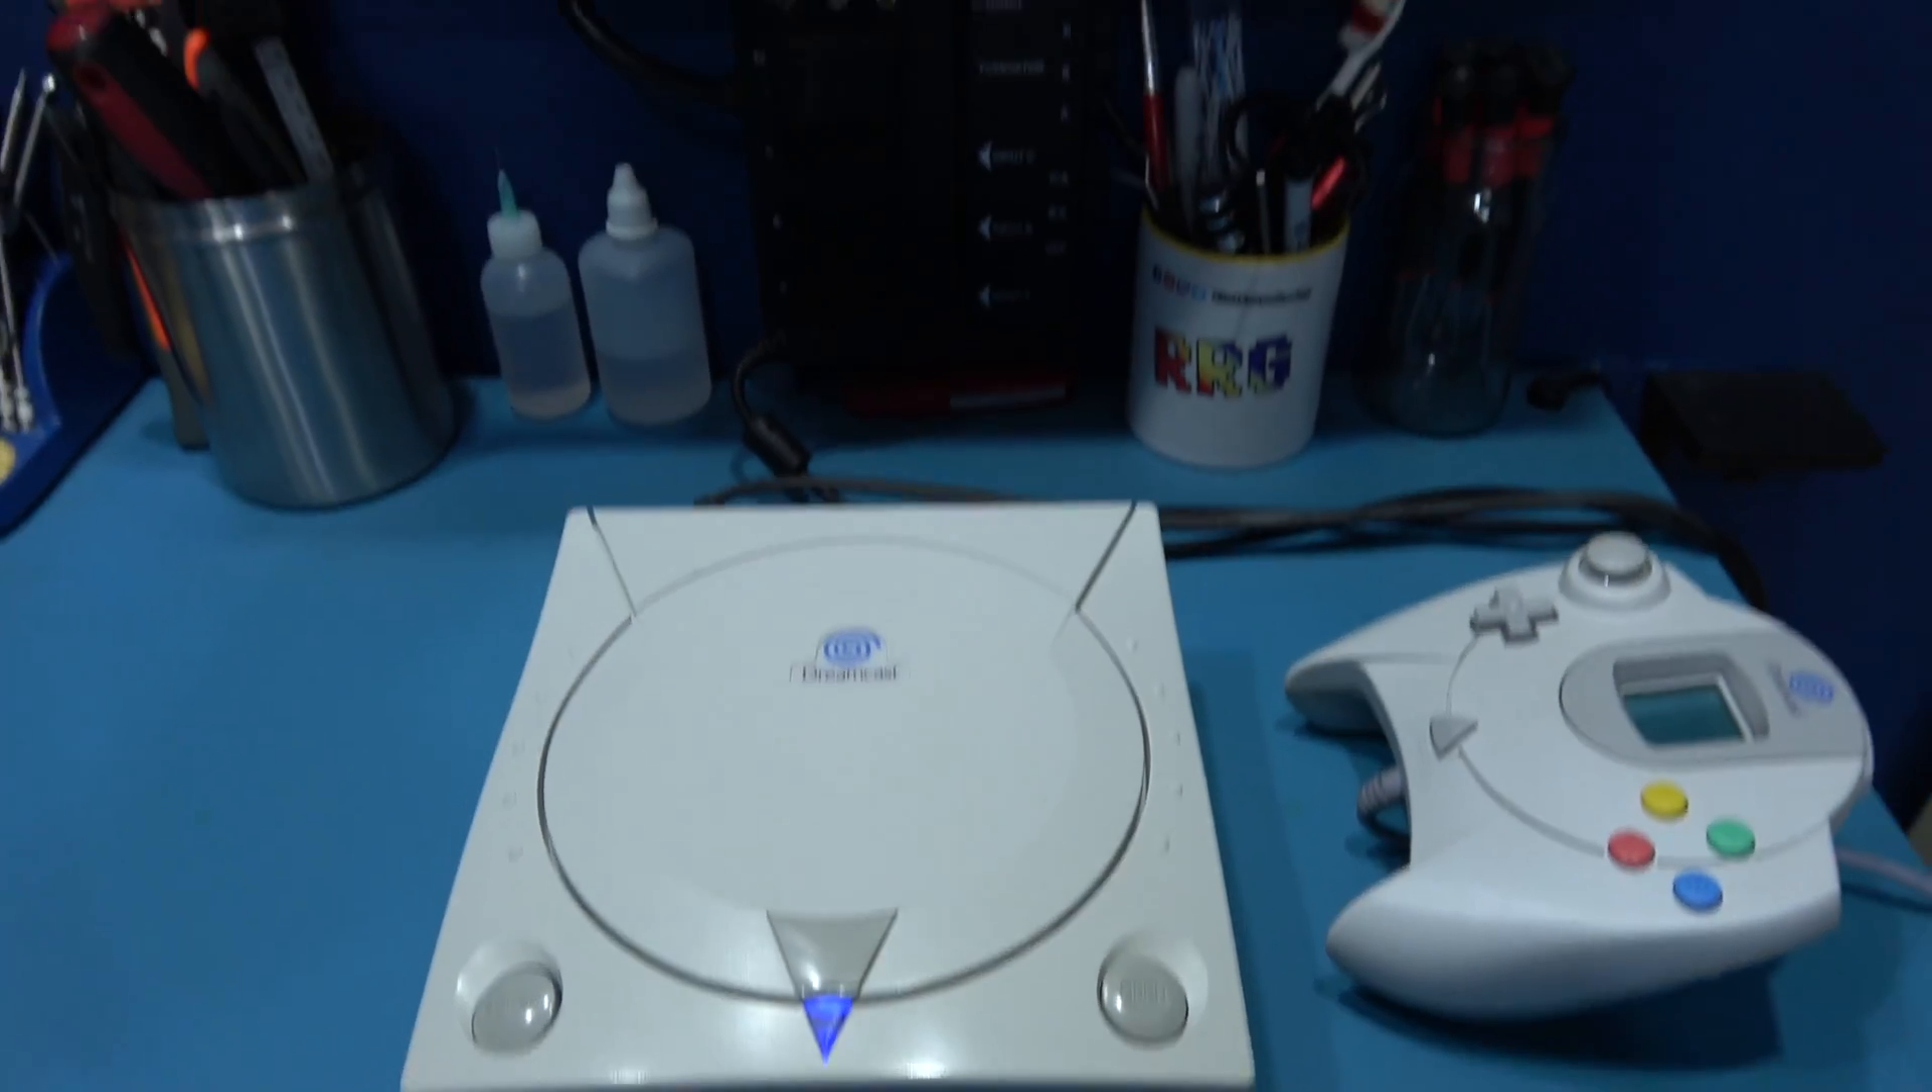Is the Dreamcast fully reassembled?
Yes.